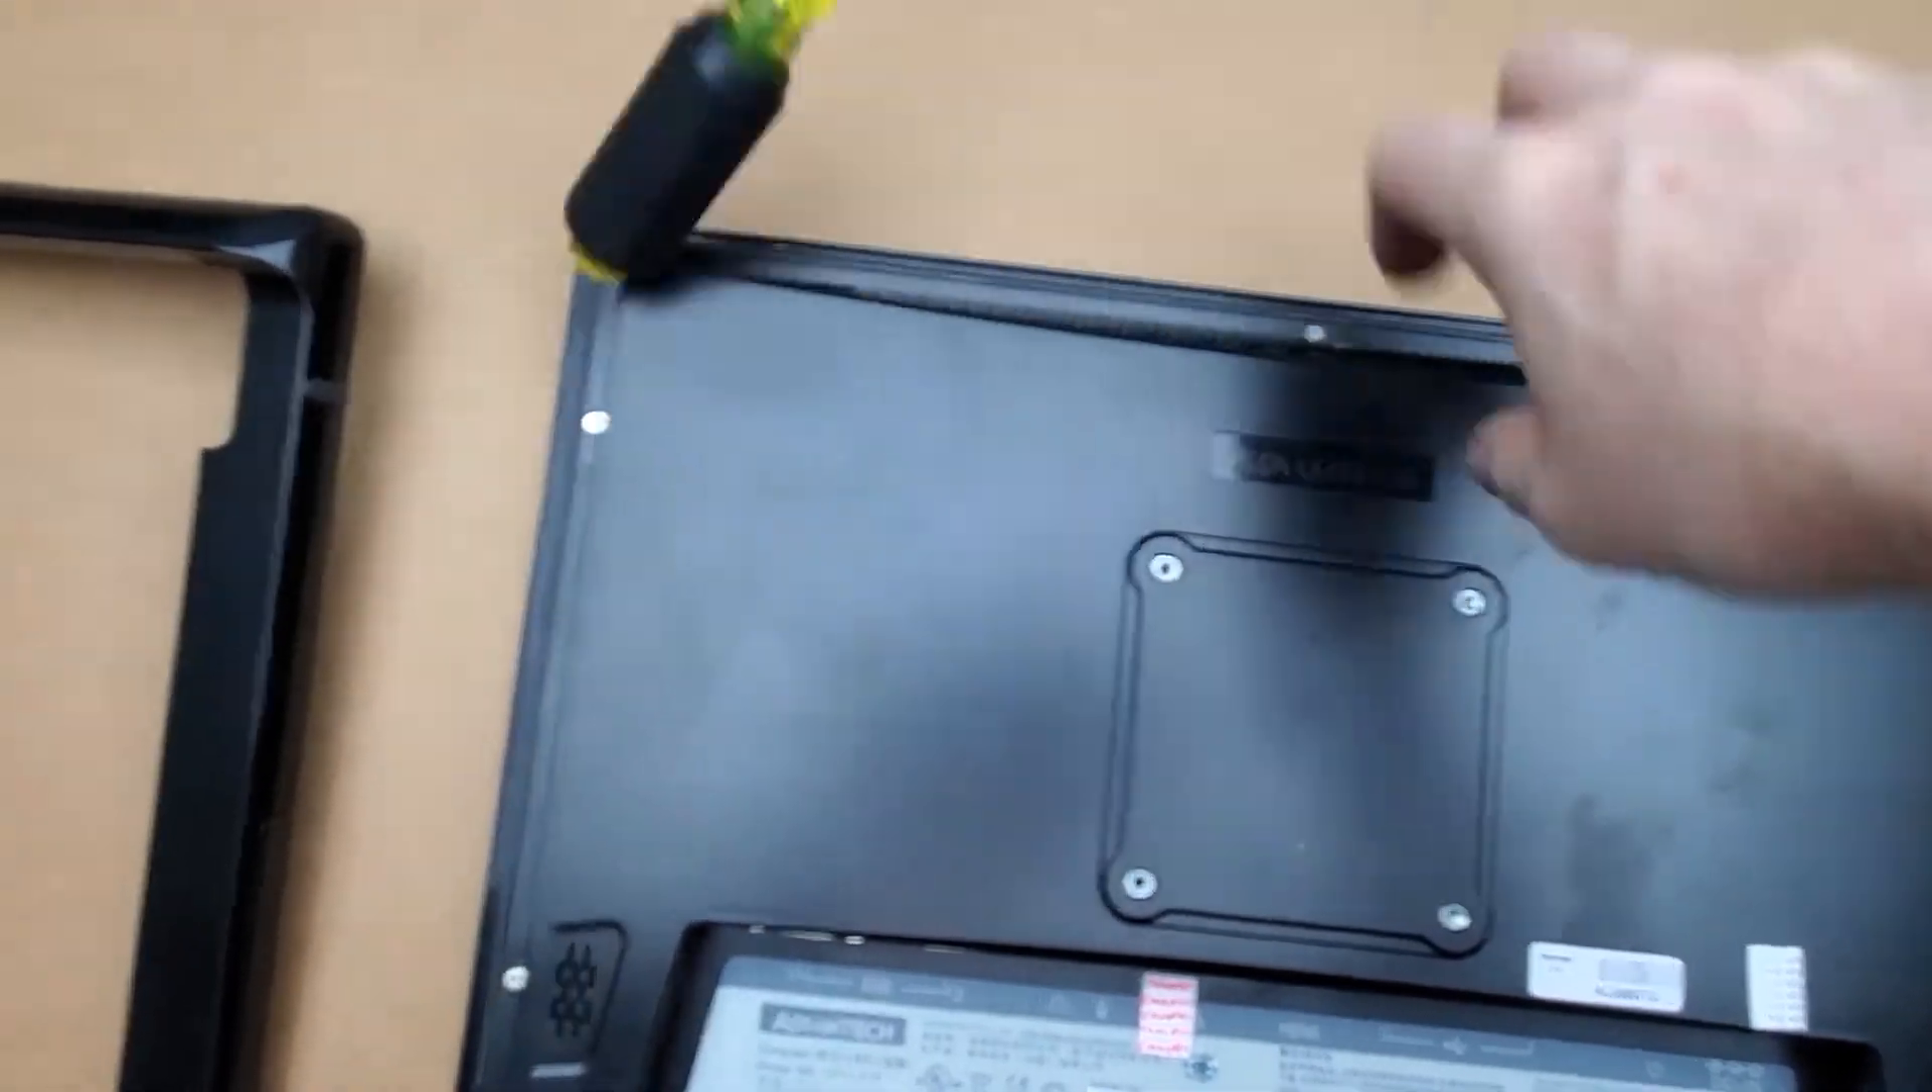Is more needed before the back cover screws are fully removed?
Yes.